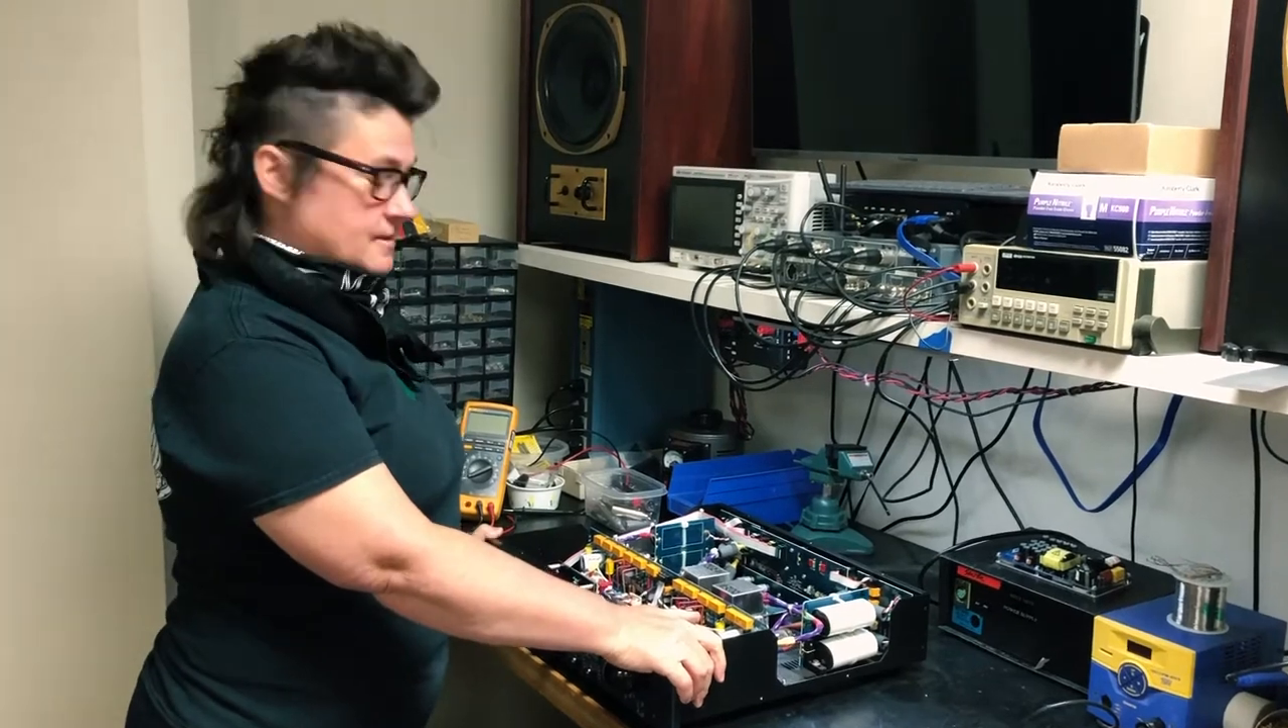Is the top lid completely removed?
Yes.